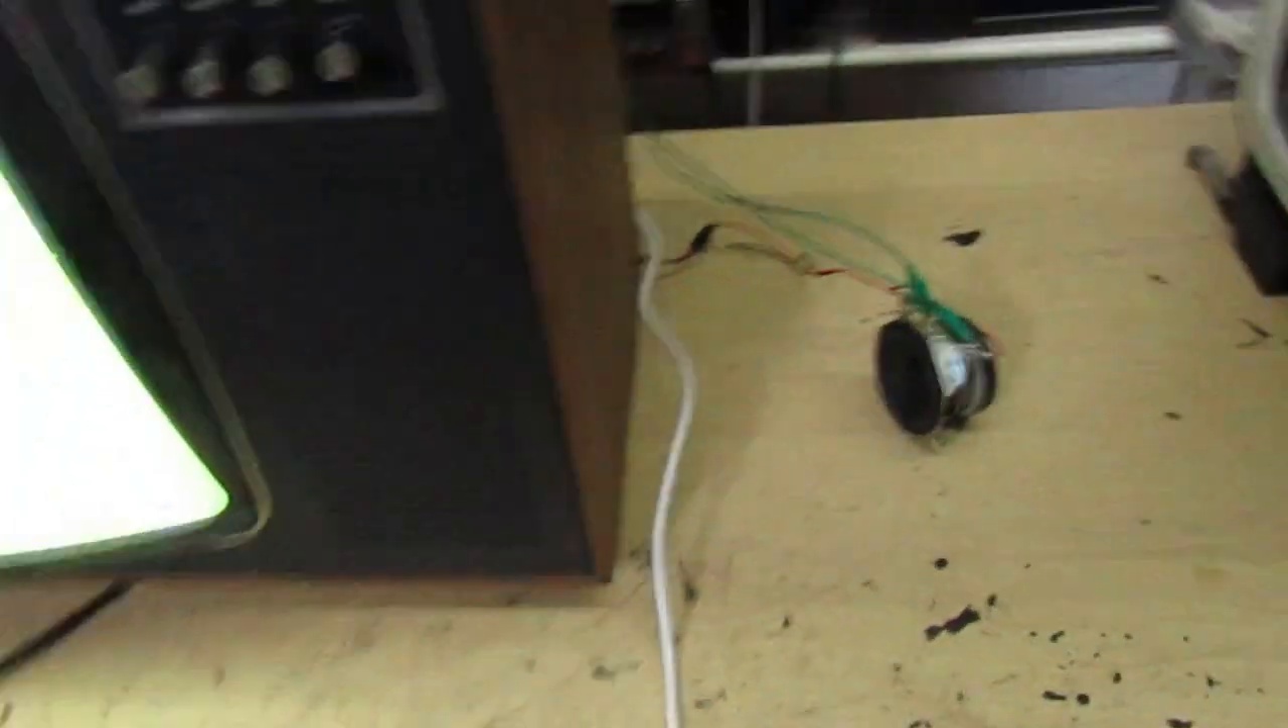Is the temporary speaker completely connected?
Yes.